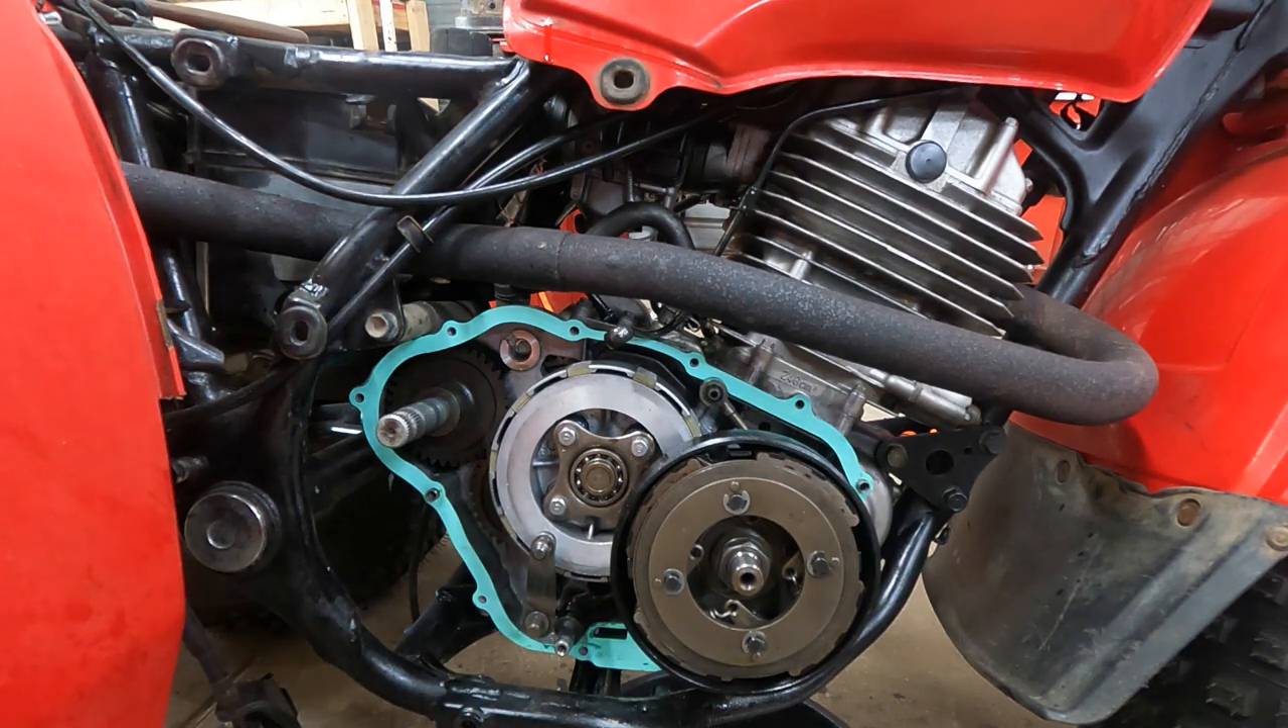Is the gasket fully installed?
Yes.